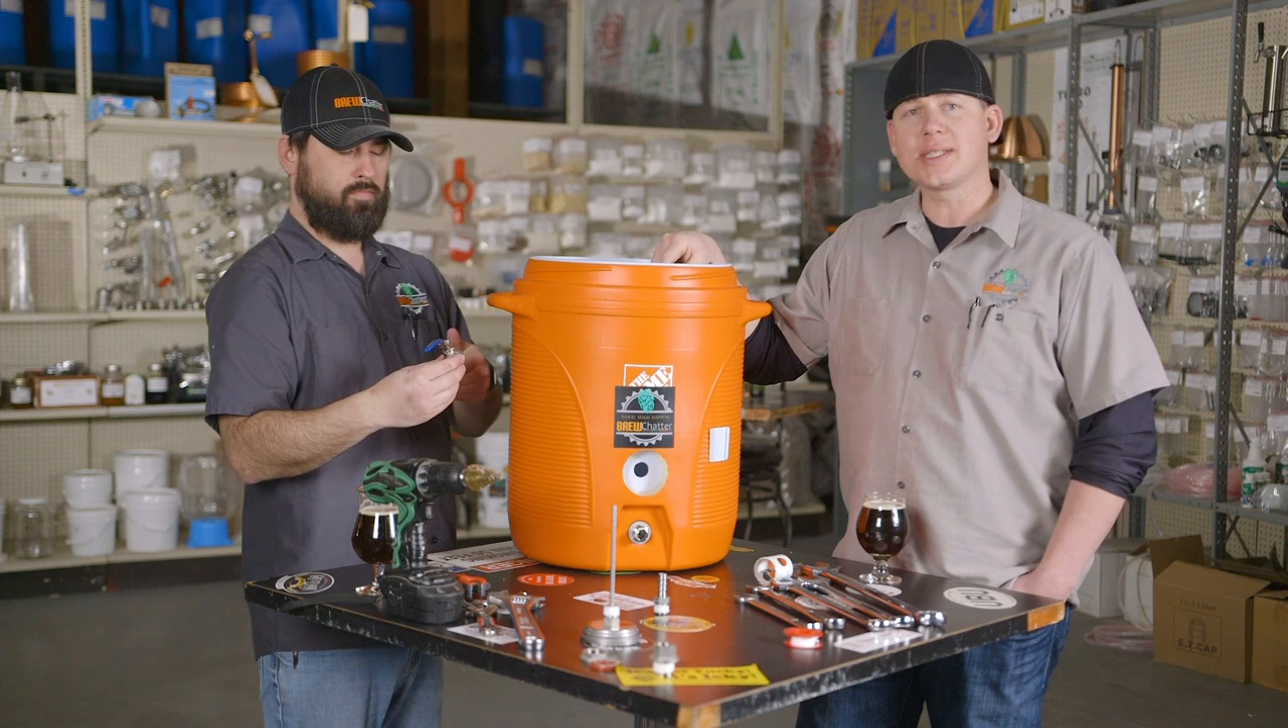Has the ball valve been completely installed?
No.